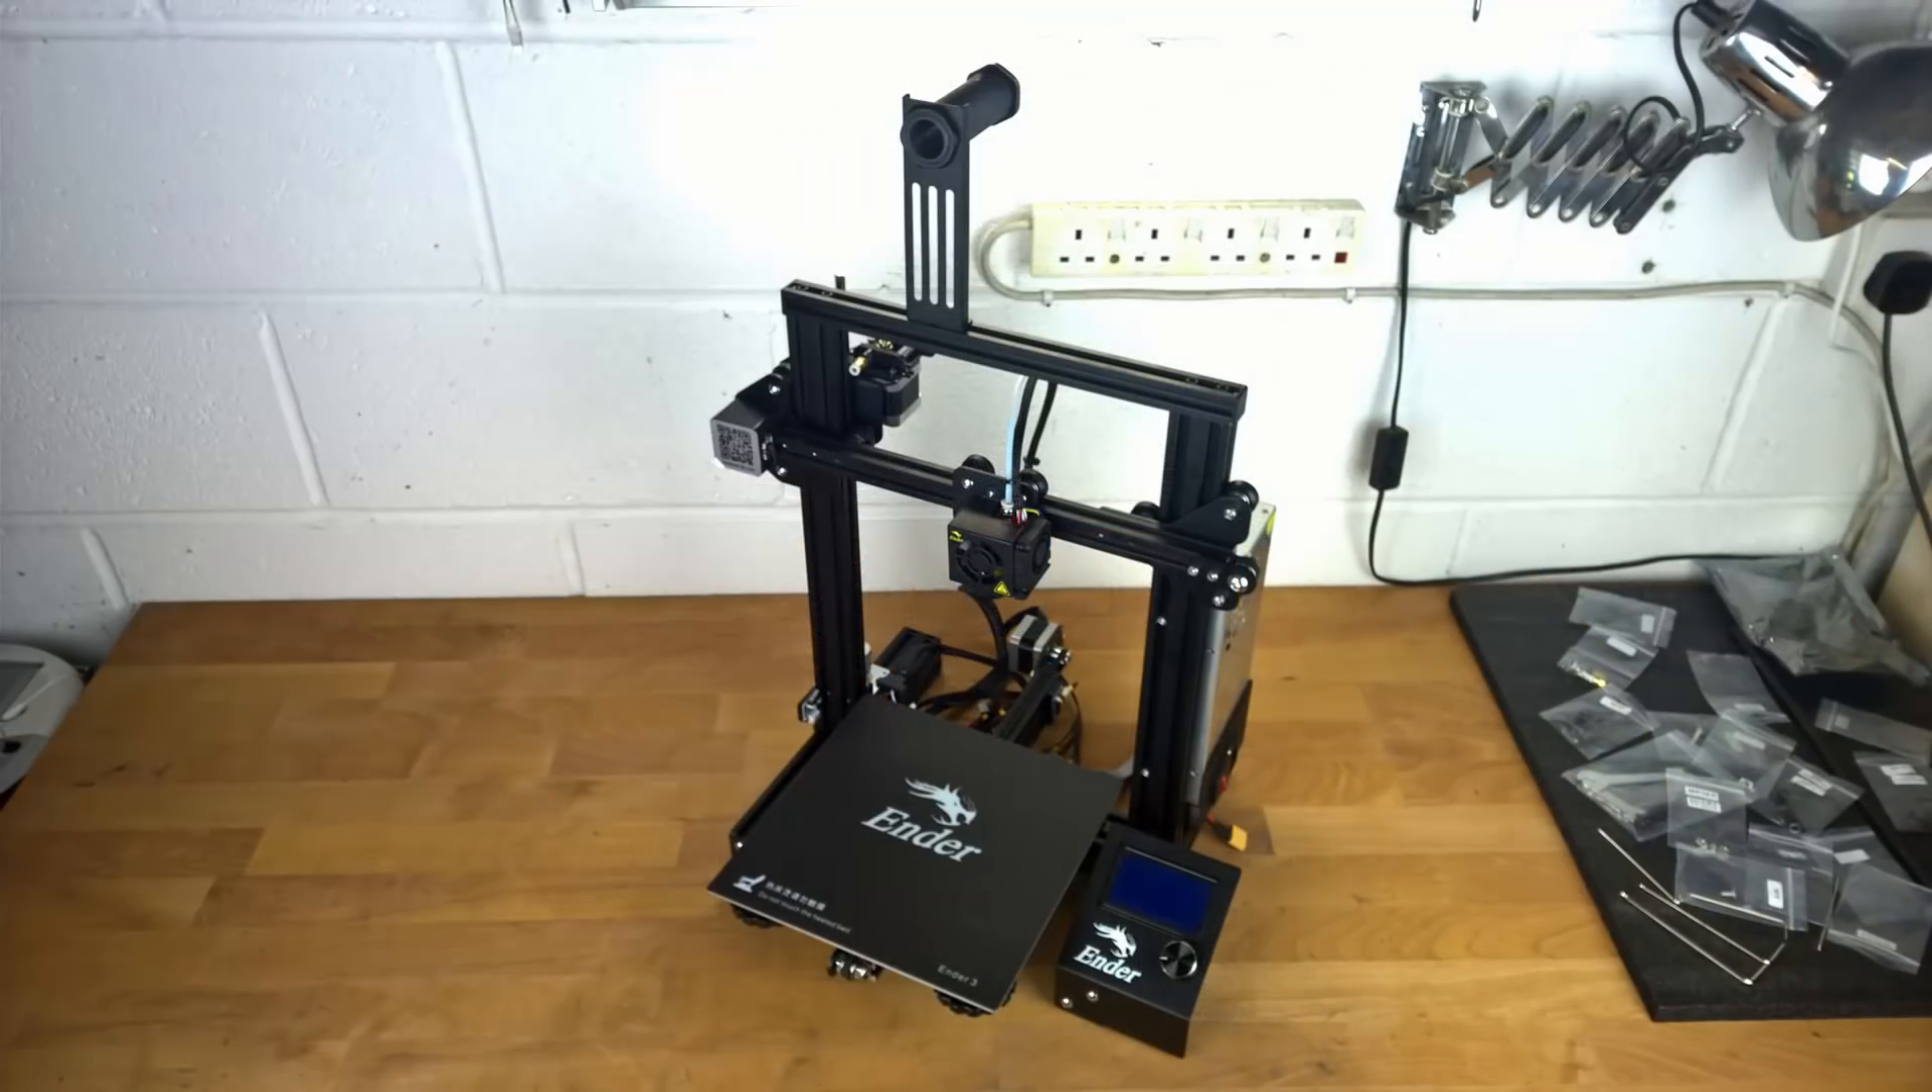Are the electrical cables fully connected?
No.